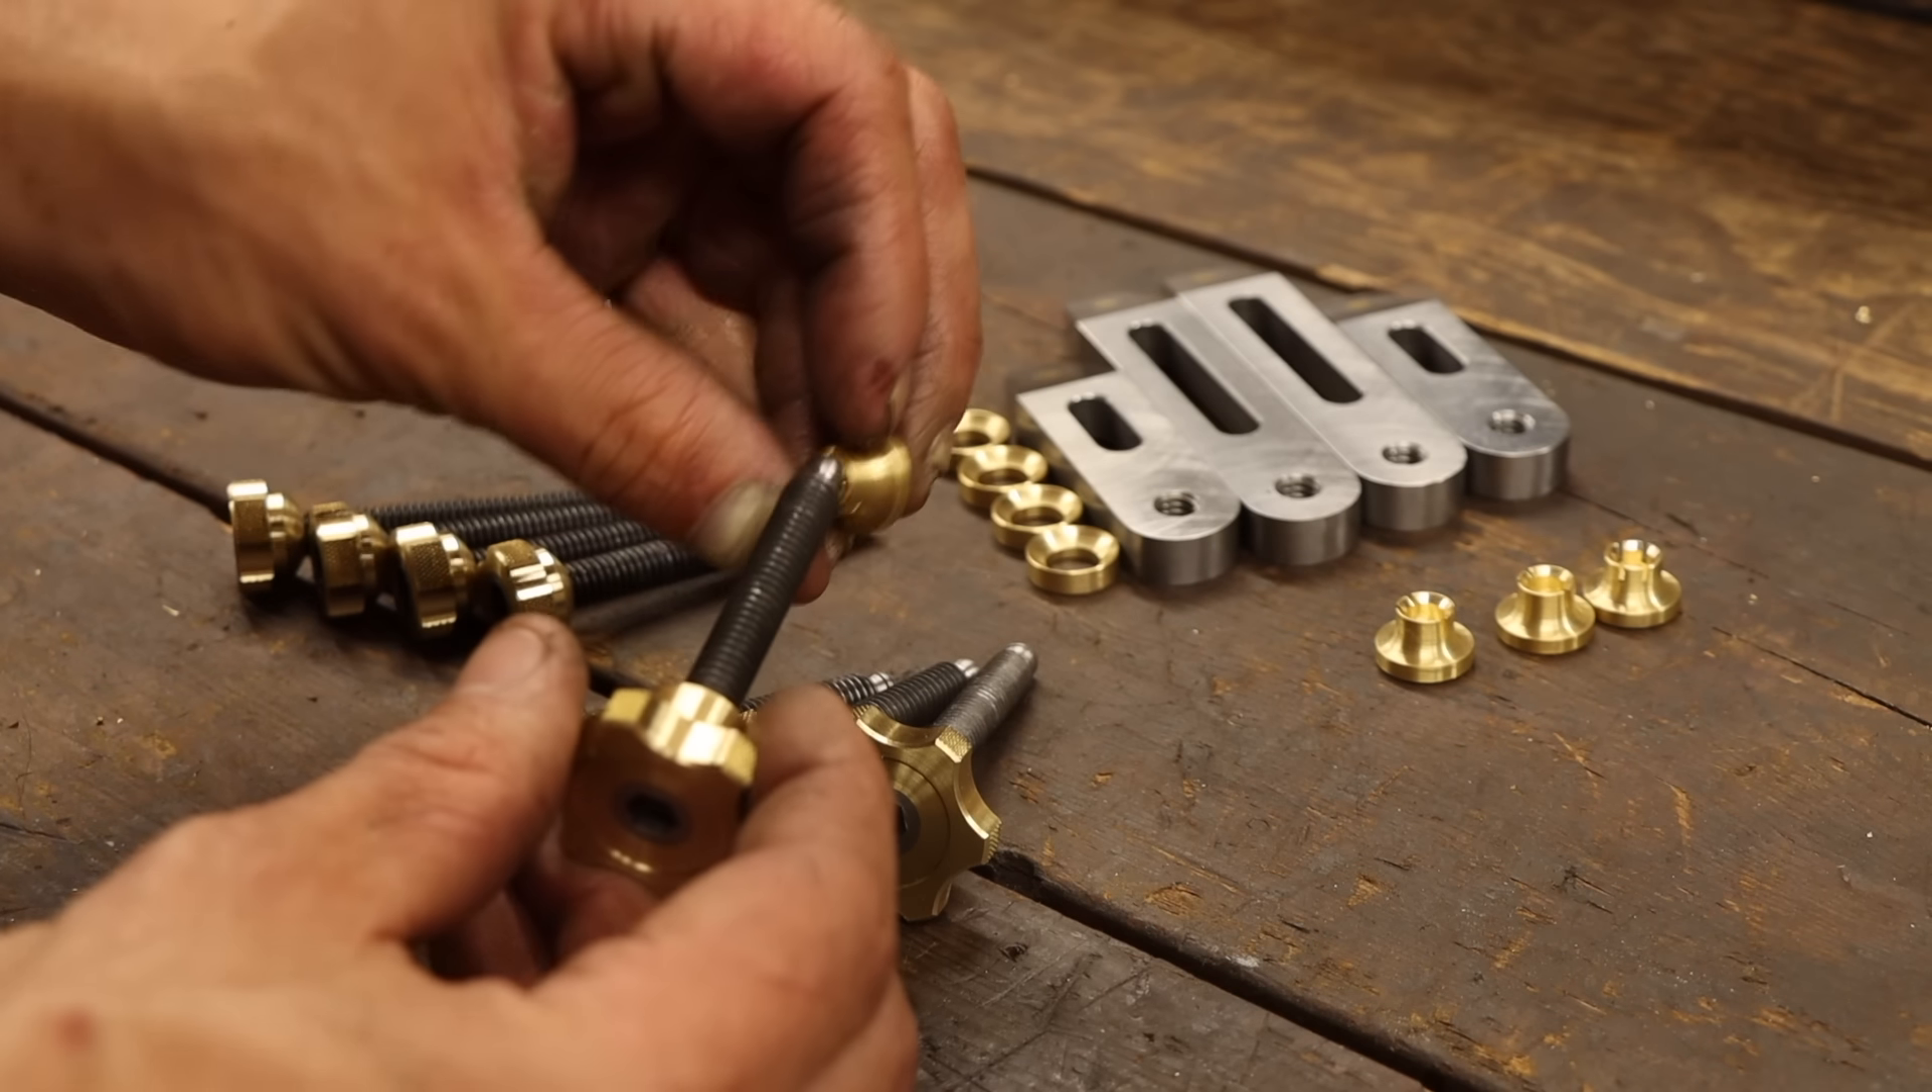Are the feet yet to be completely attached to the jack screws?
Yes.